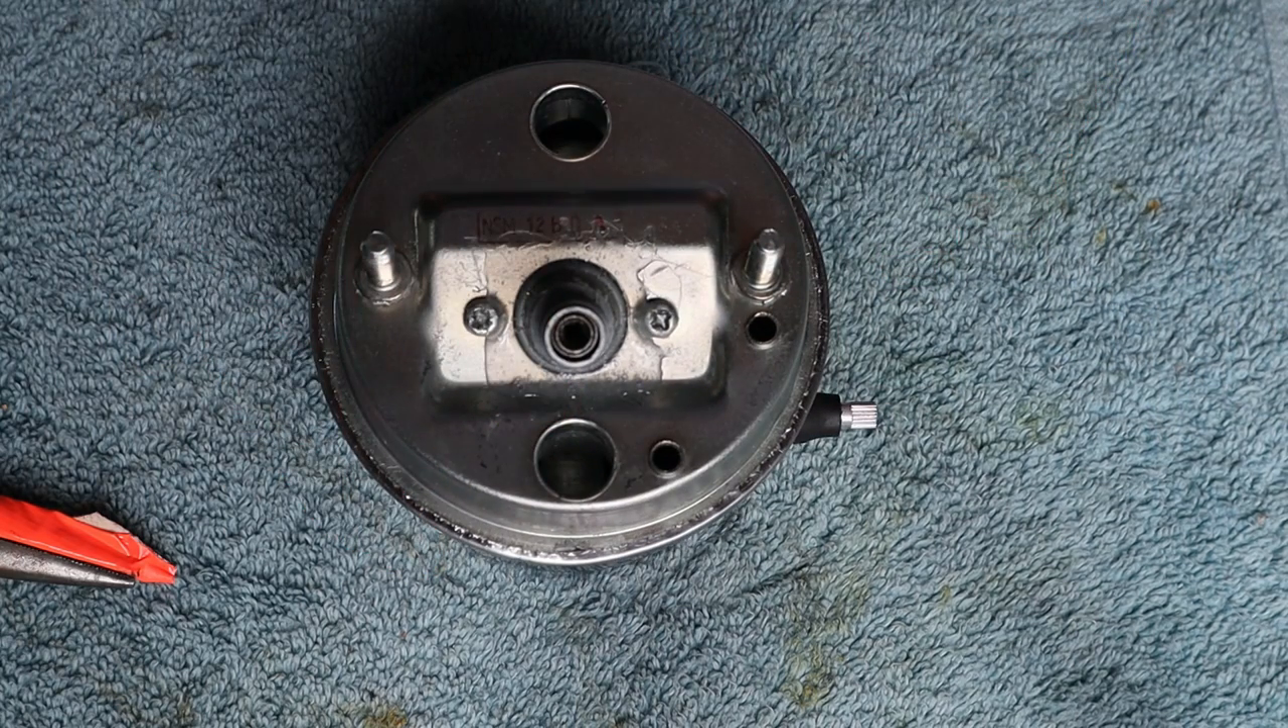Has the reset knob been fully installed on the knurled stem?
No.